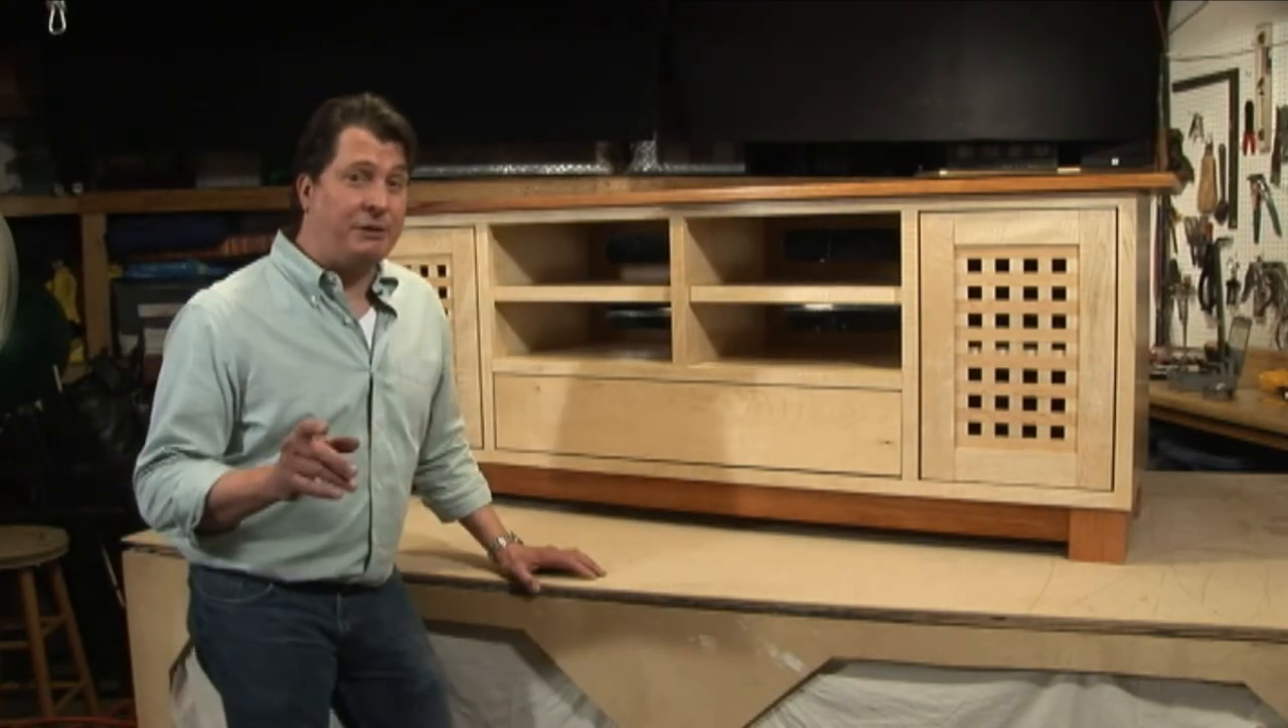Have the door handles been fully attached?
No.